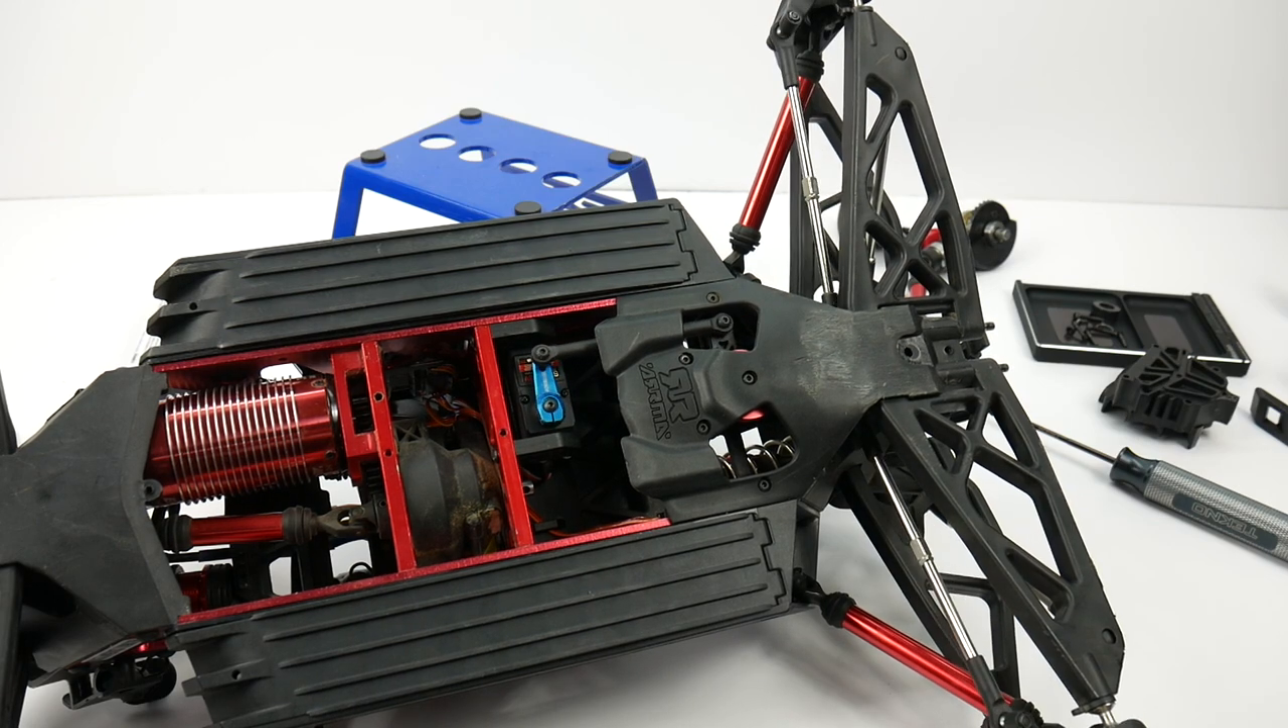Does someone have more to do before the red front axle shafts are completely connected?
Yes.